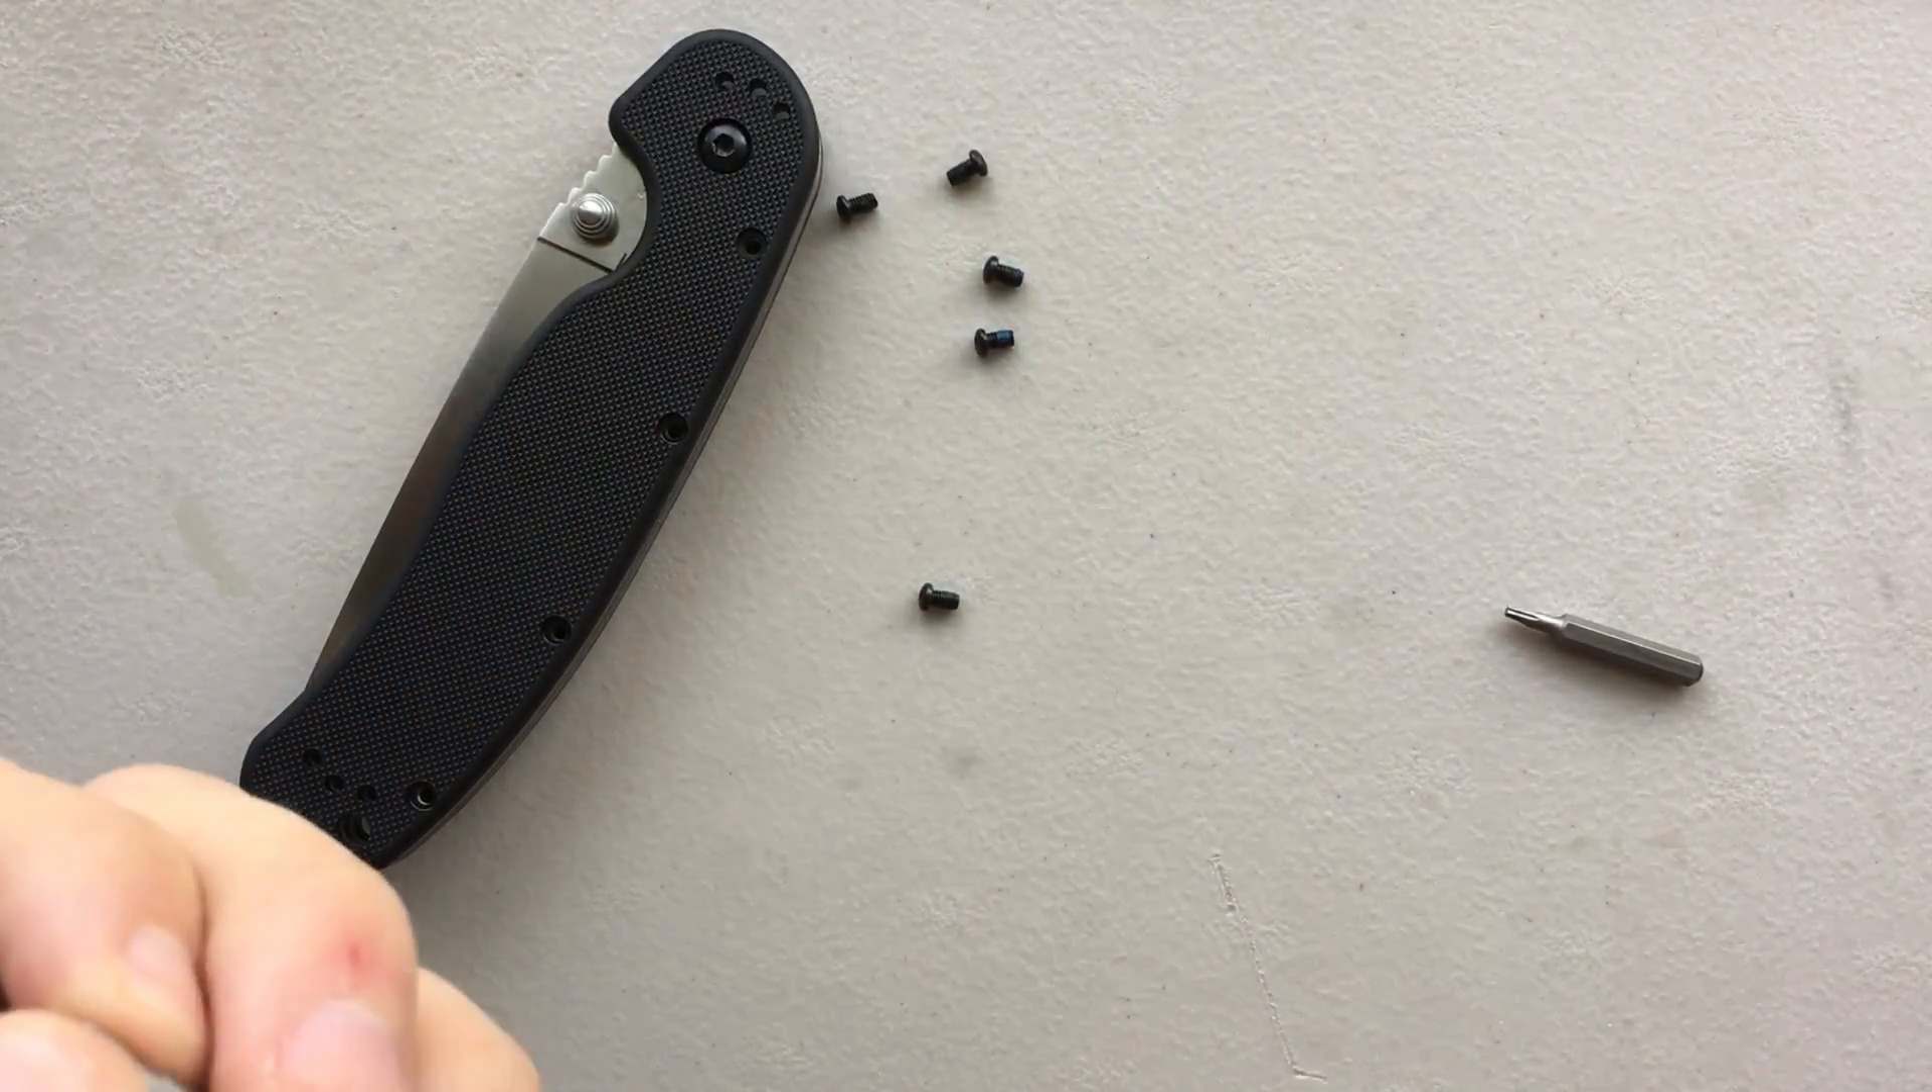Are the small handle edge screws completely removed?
Yes.